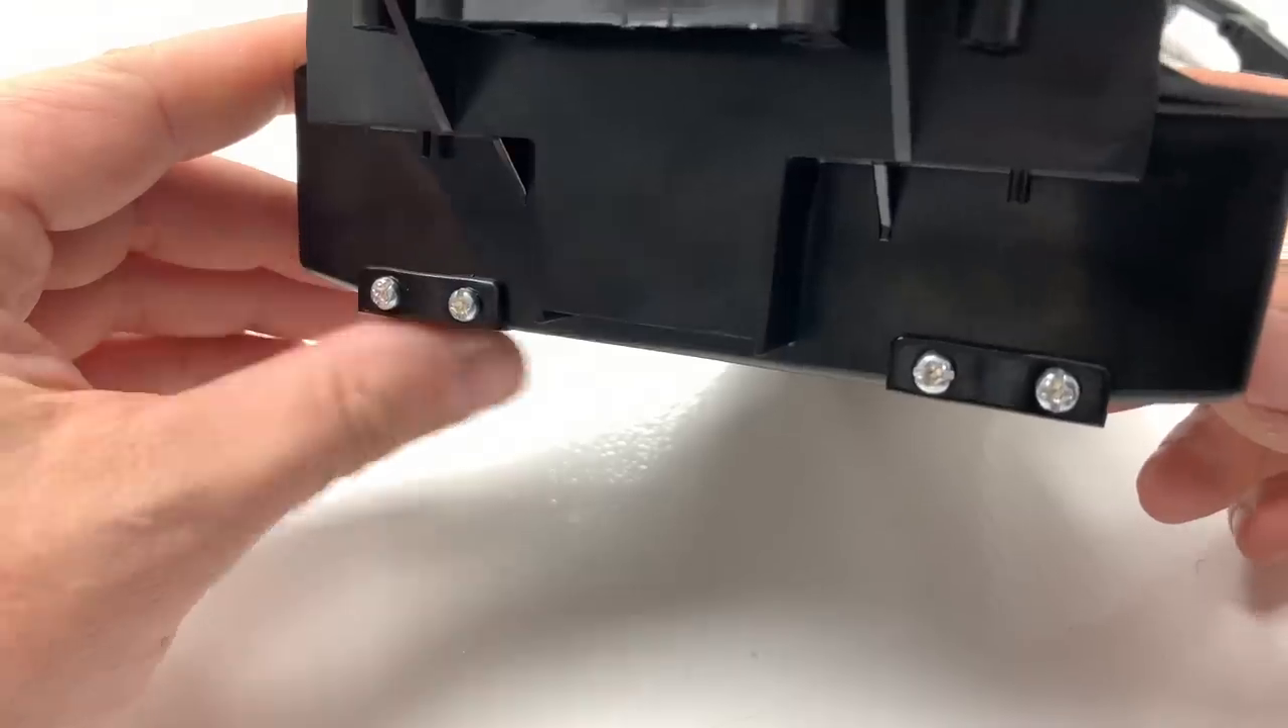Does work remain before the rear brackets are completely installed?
No.